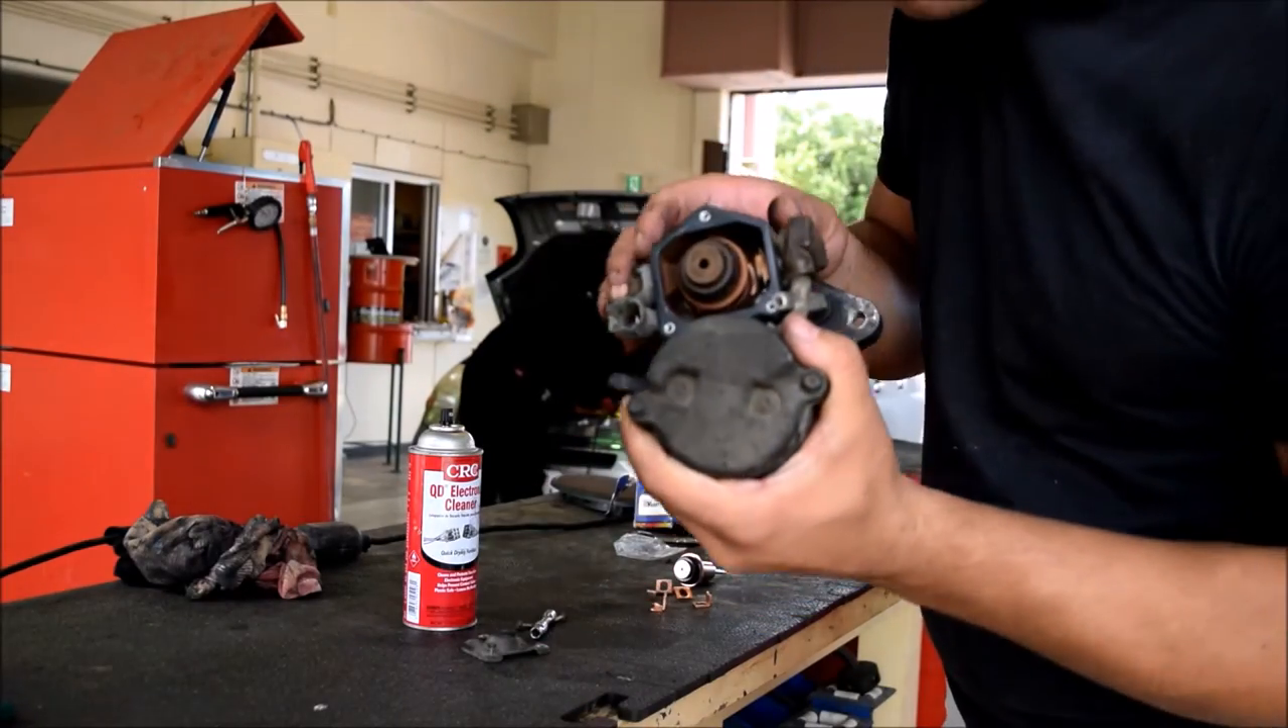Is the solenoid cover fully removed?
Yes.